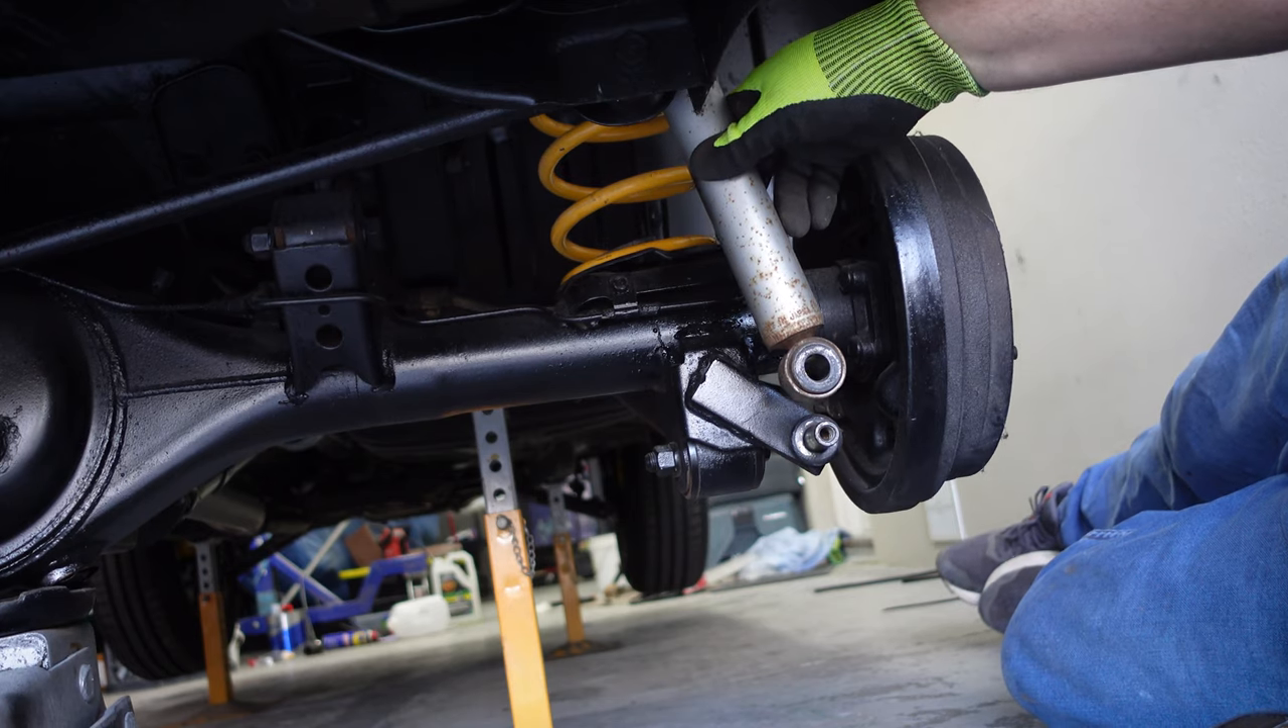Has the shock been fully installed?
No.